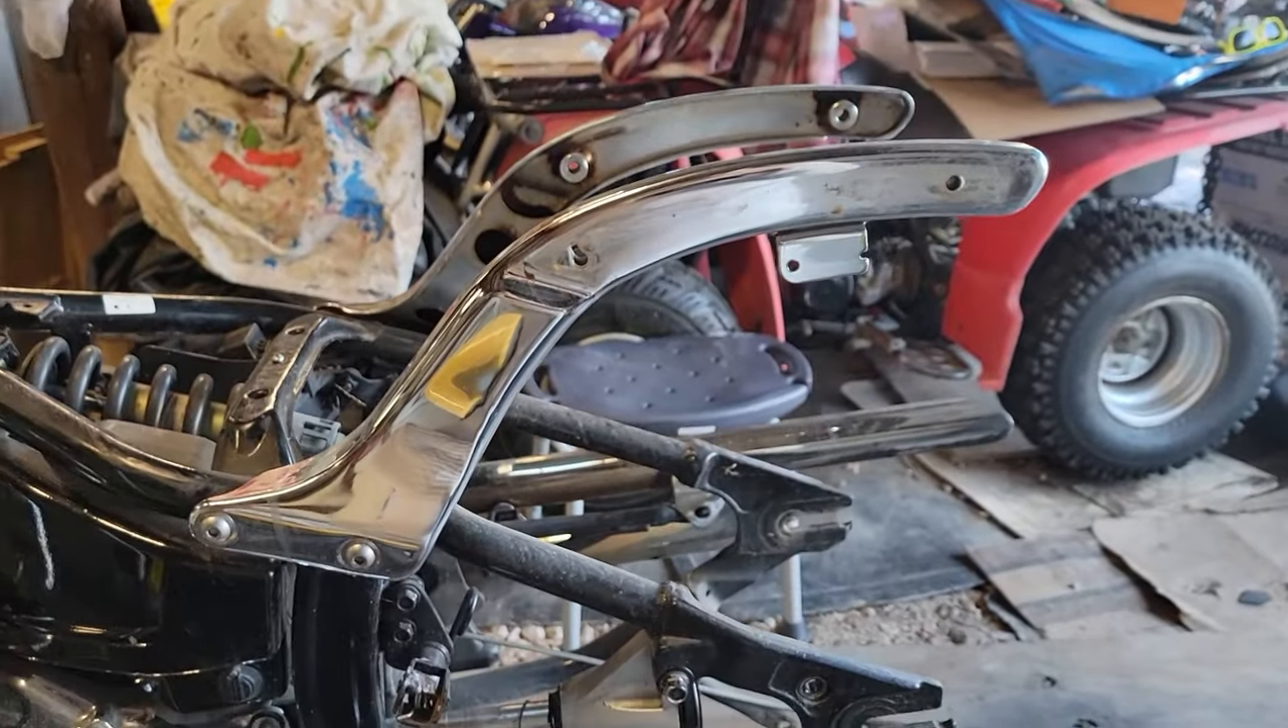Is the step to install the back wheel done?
No.